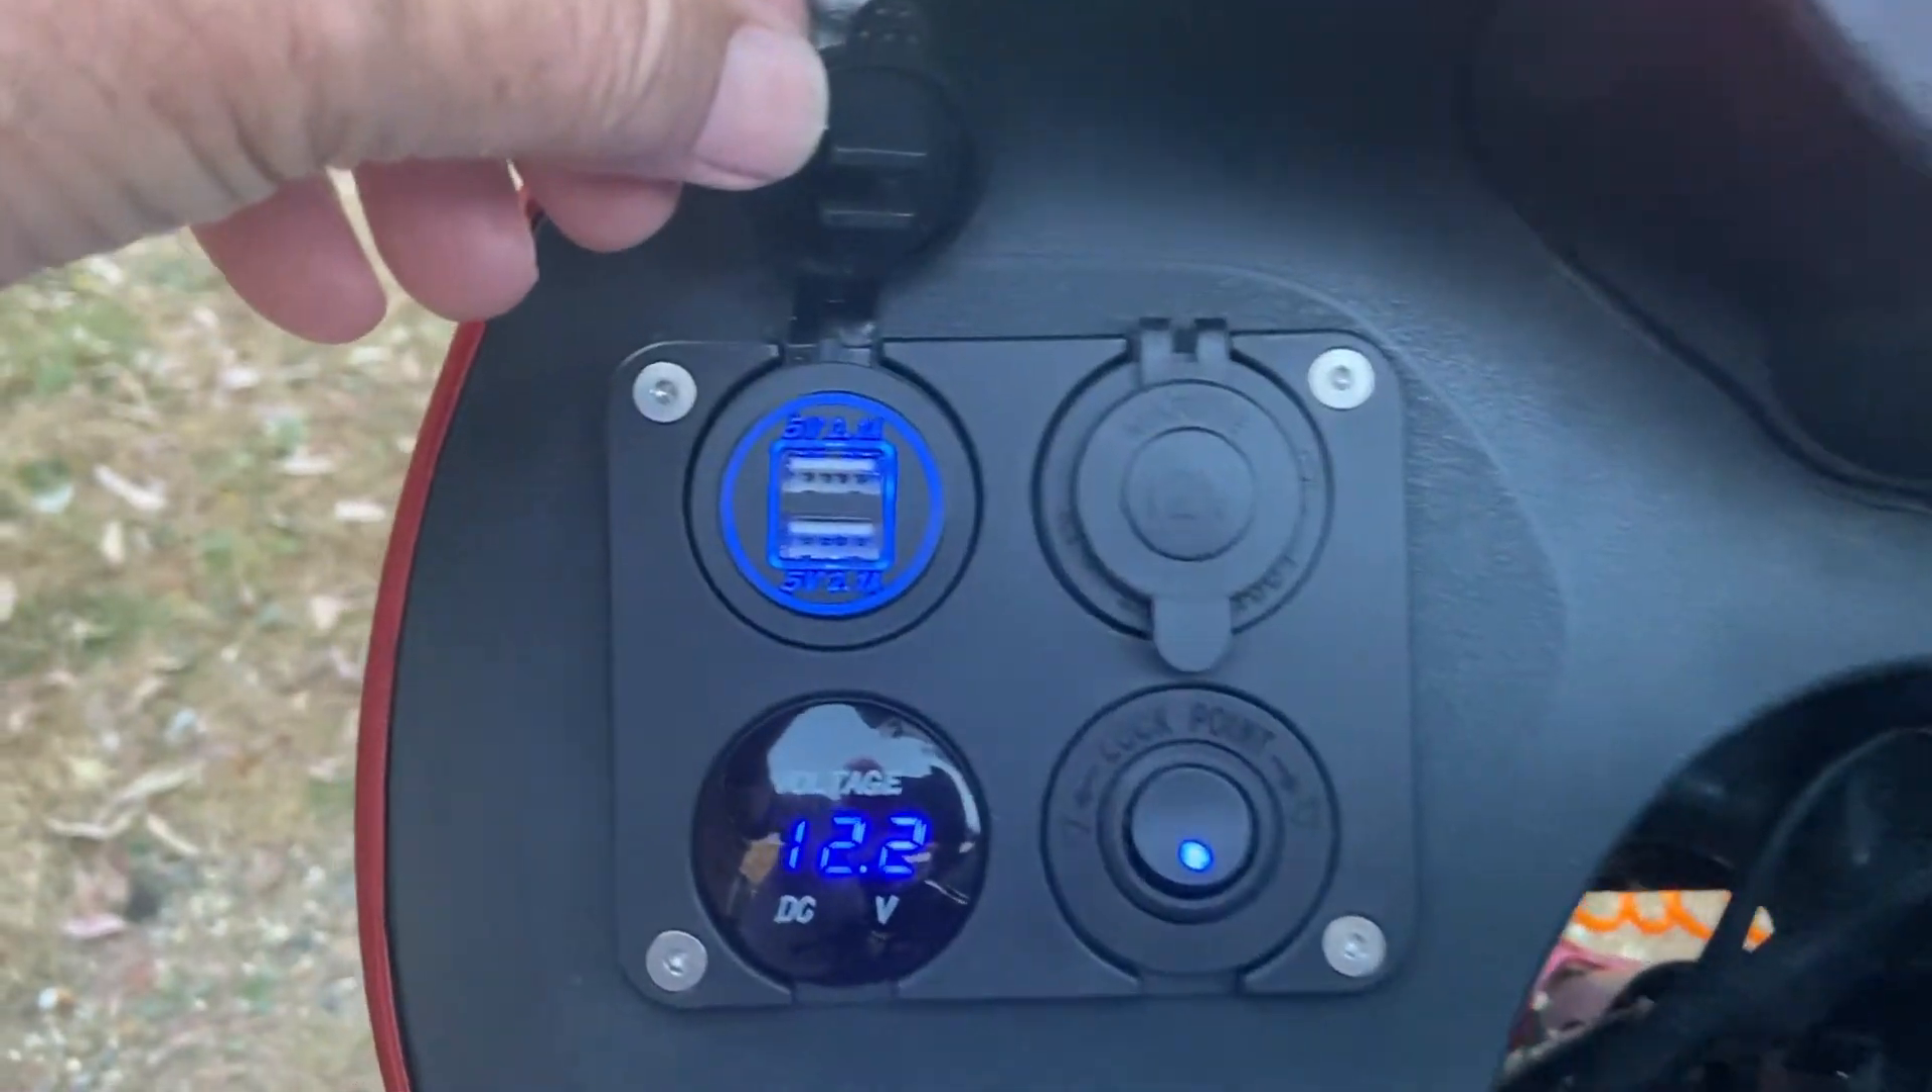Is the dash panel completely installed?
Yes.